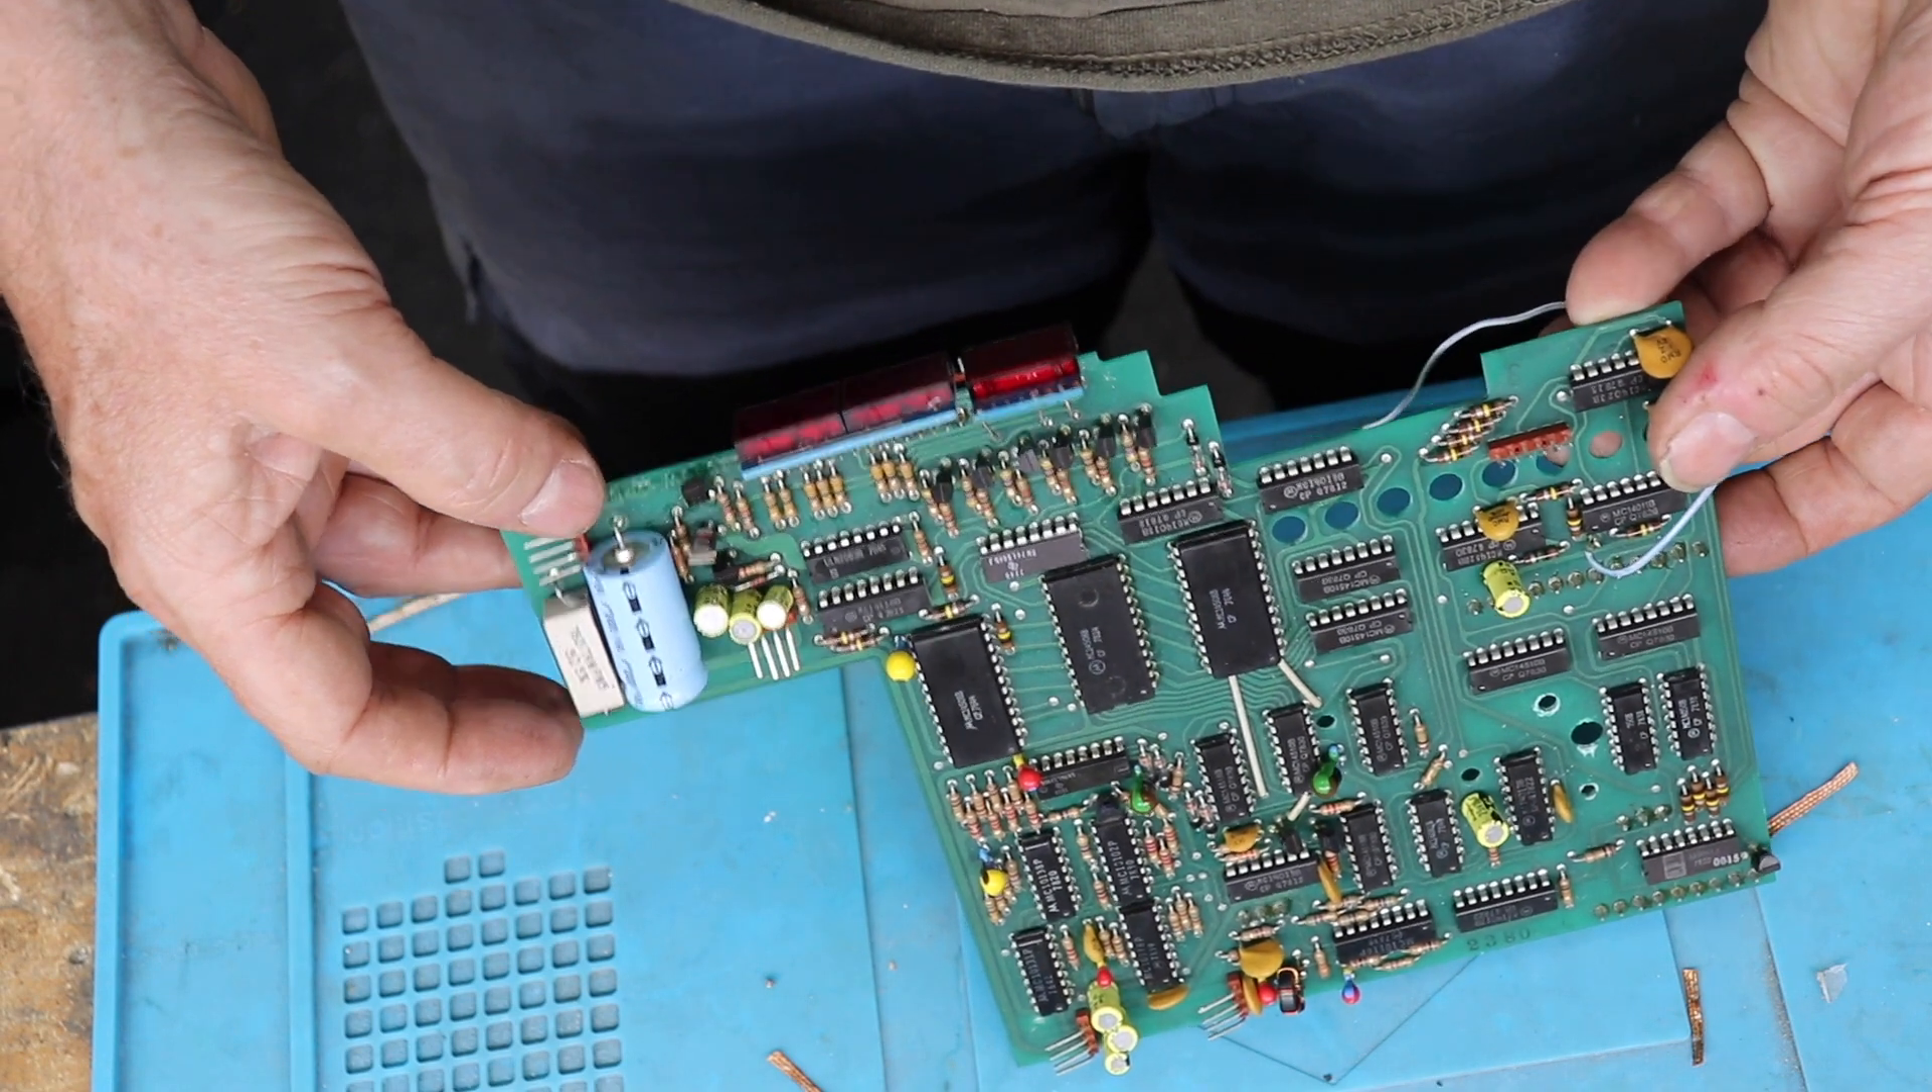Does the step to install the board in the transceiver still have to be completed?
Yes.